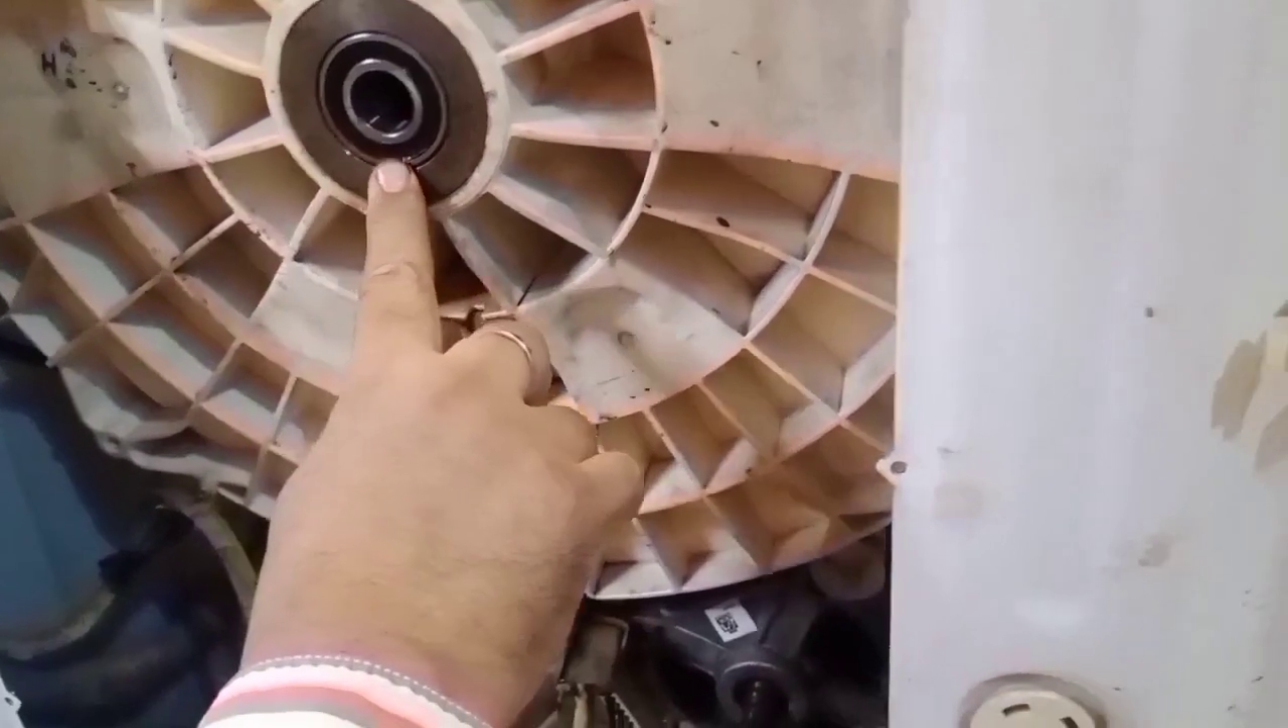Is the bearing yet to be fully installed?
No.